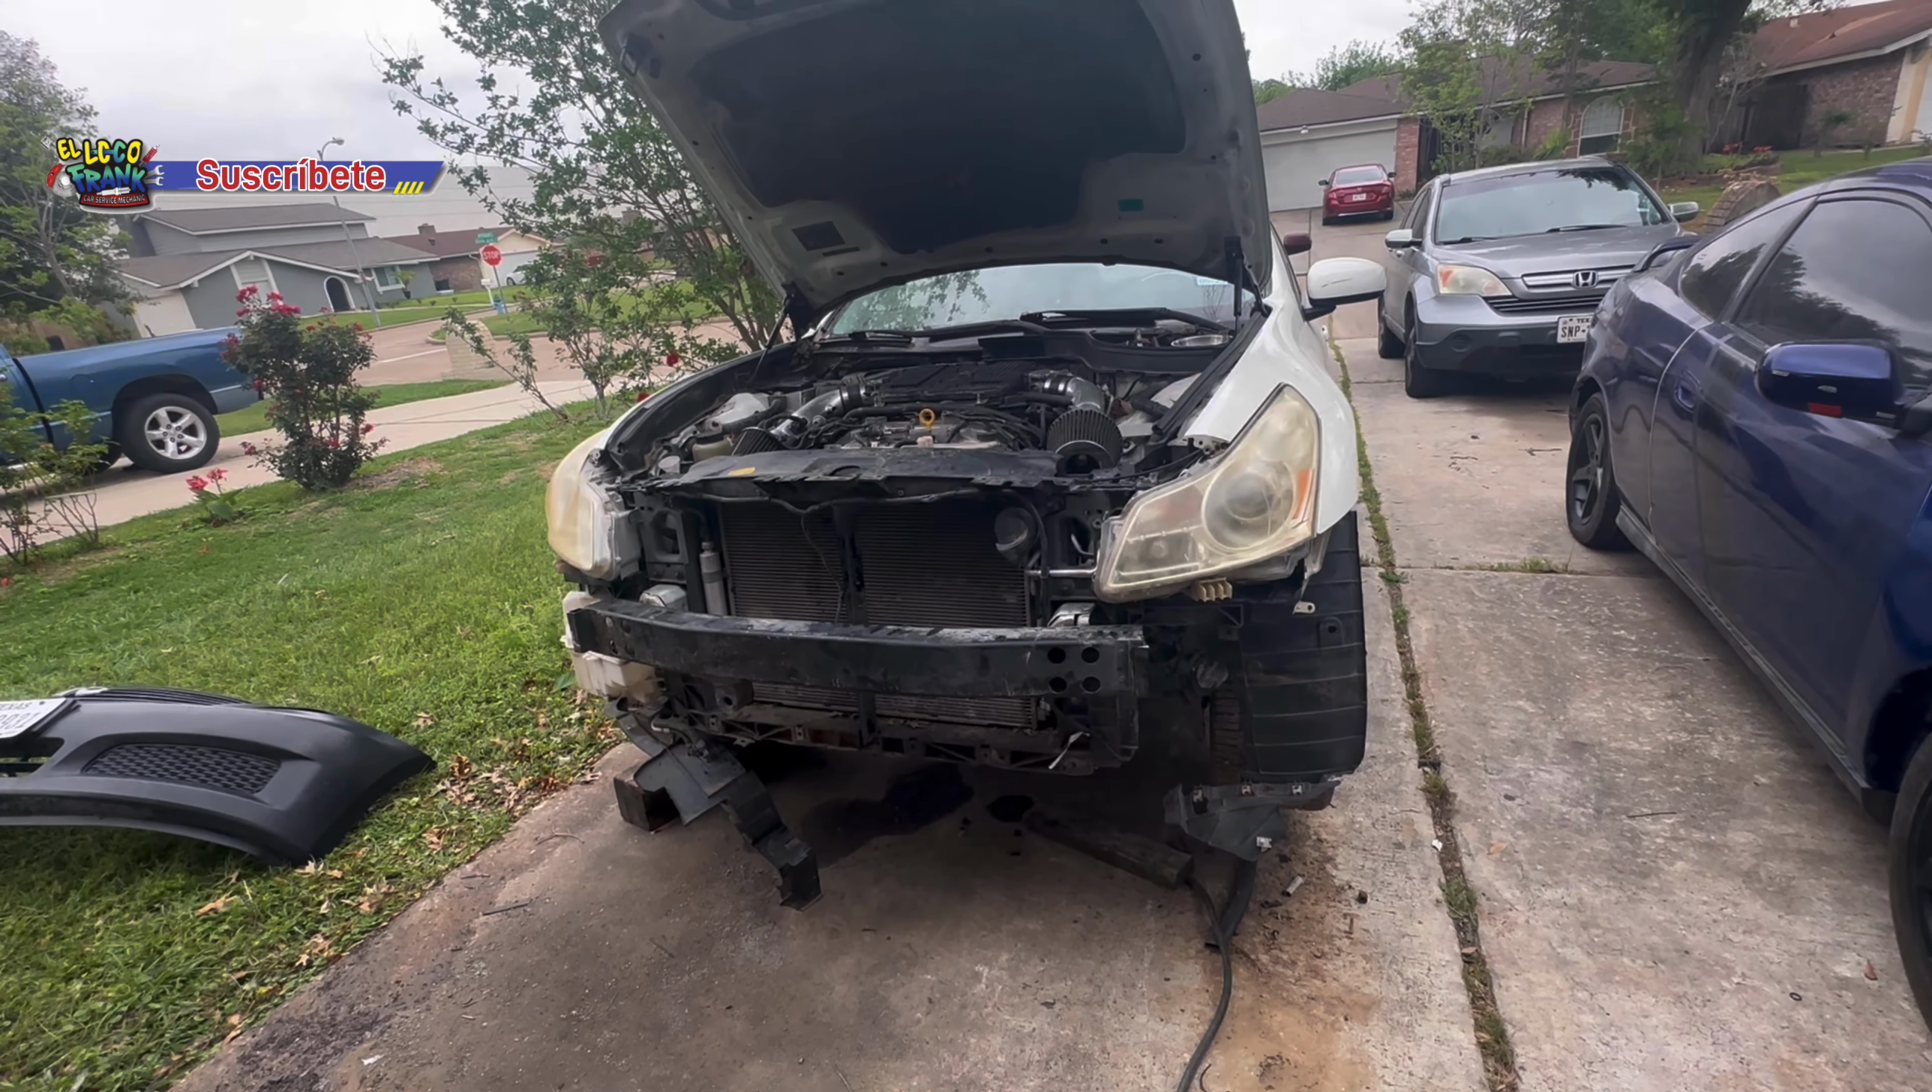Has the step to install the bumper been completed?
No.